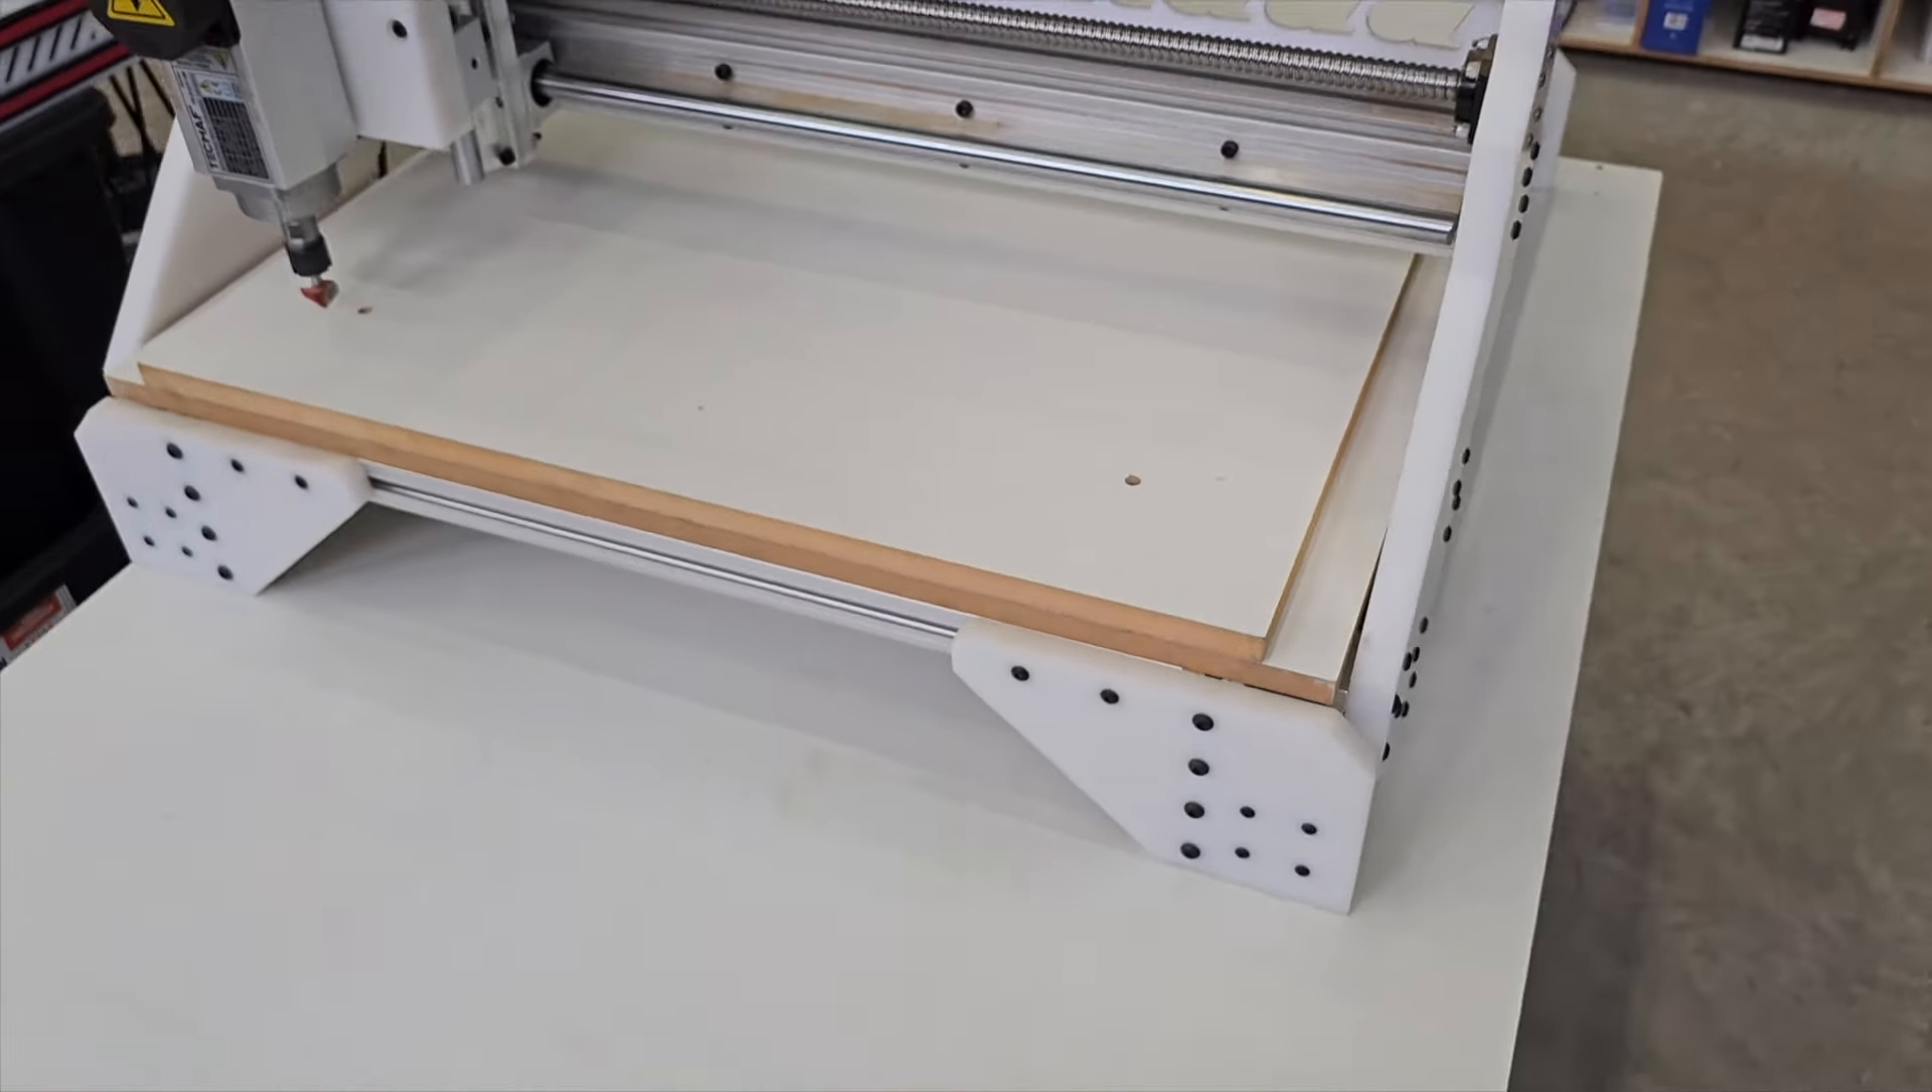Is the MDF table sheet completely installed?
Yes.